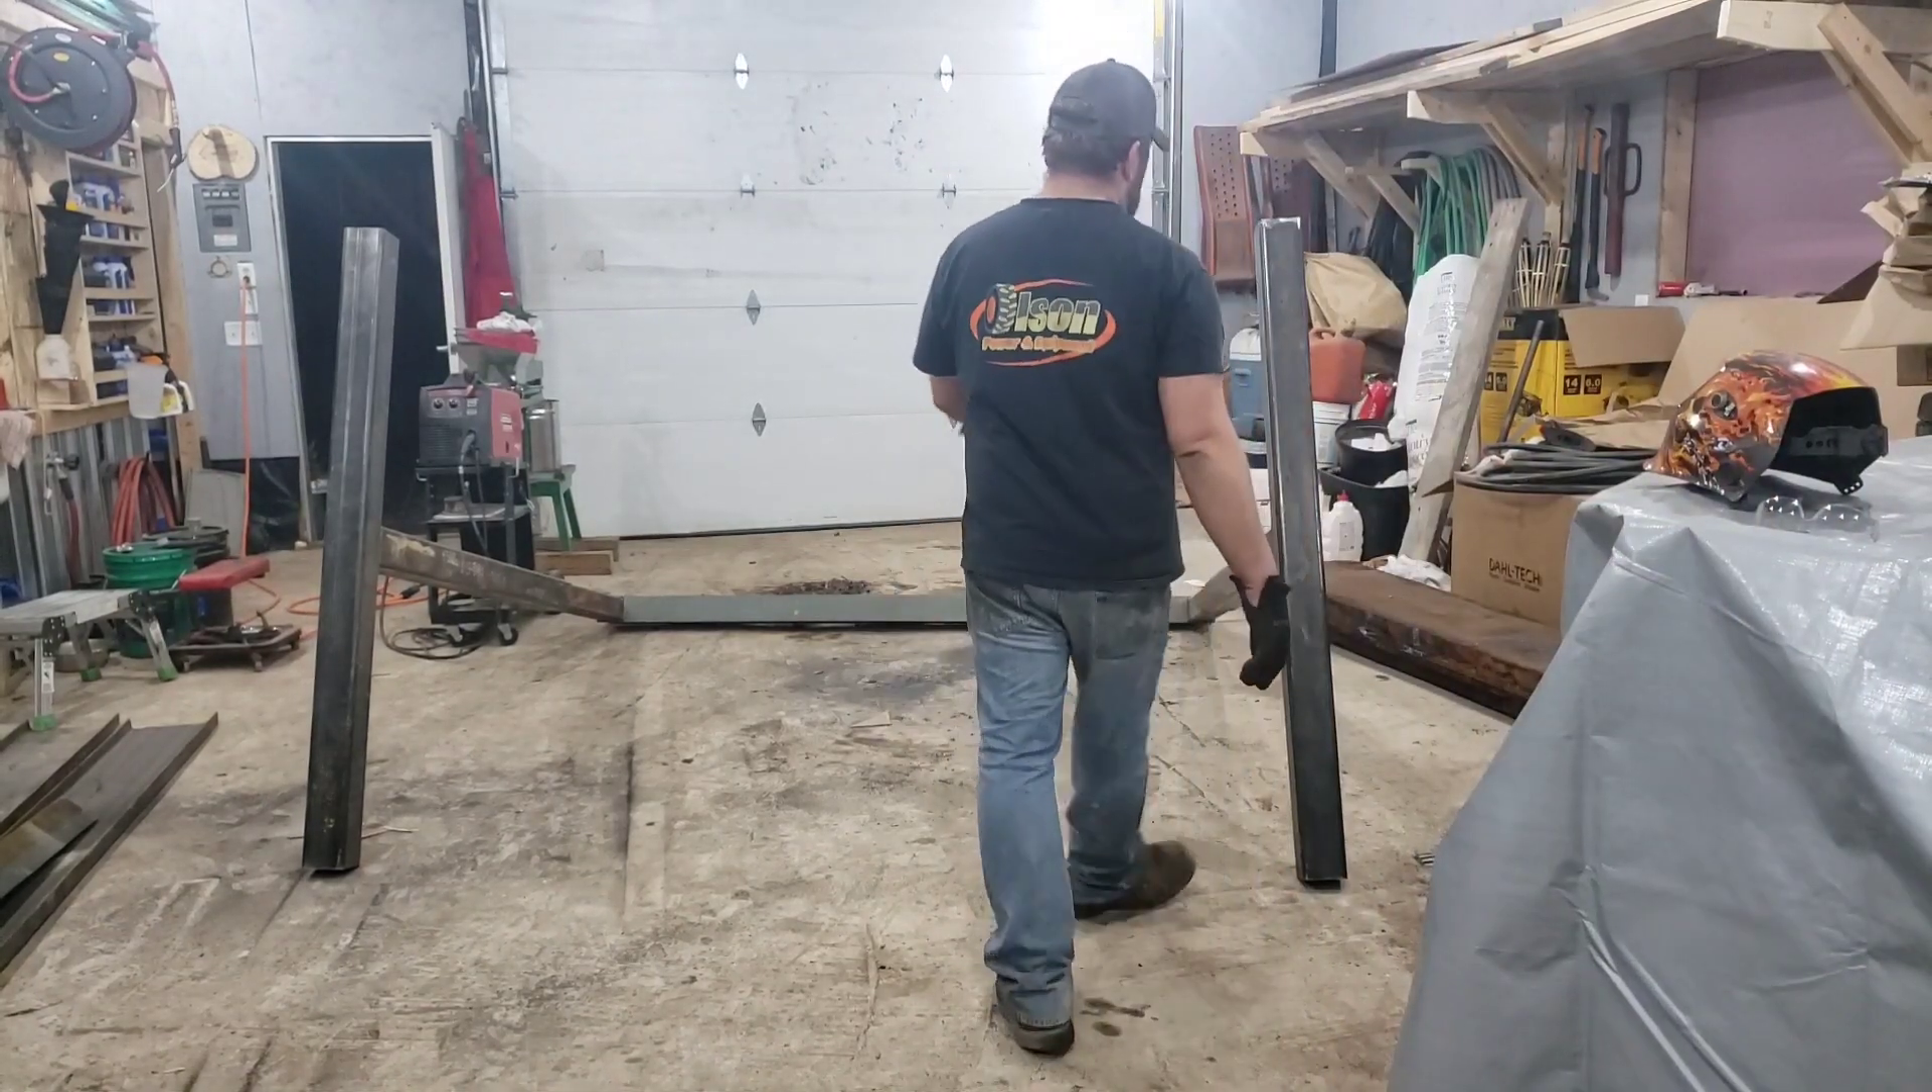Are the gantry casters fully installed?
No.